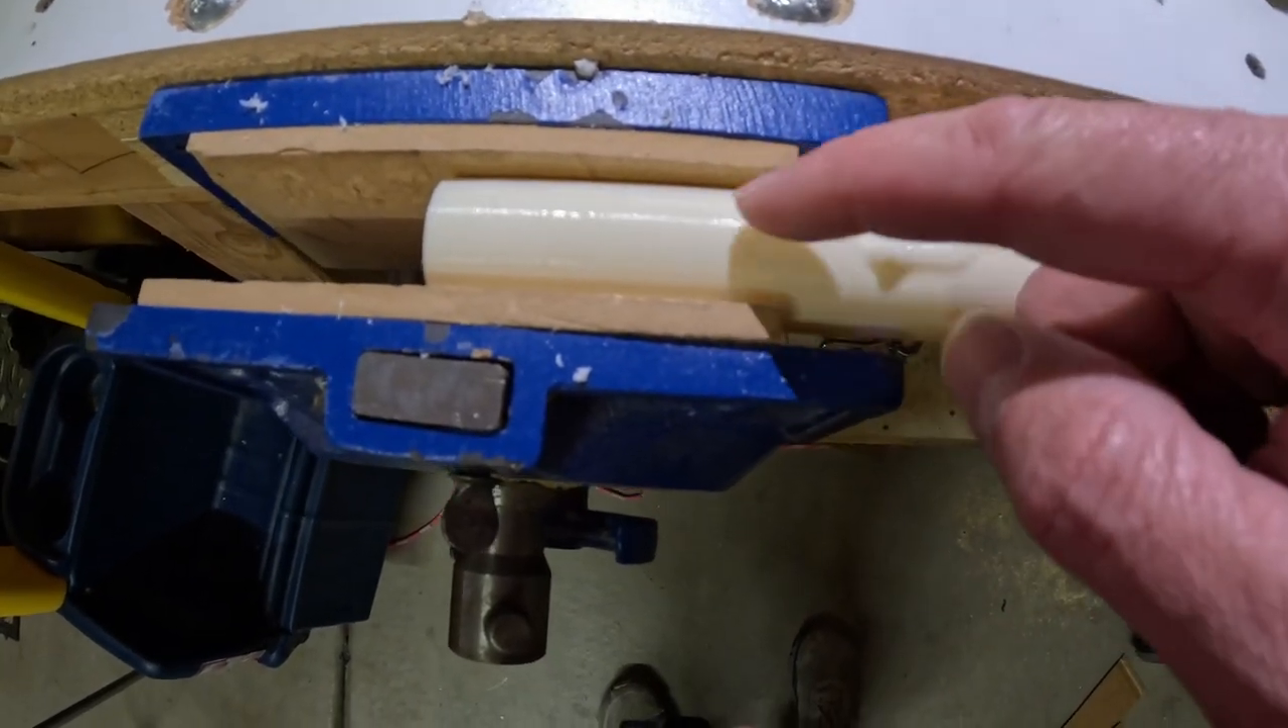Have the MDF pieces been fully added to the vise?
Yes.